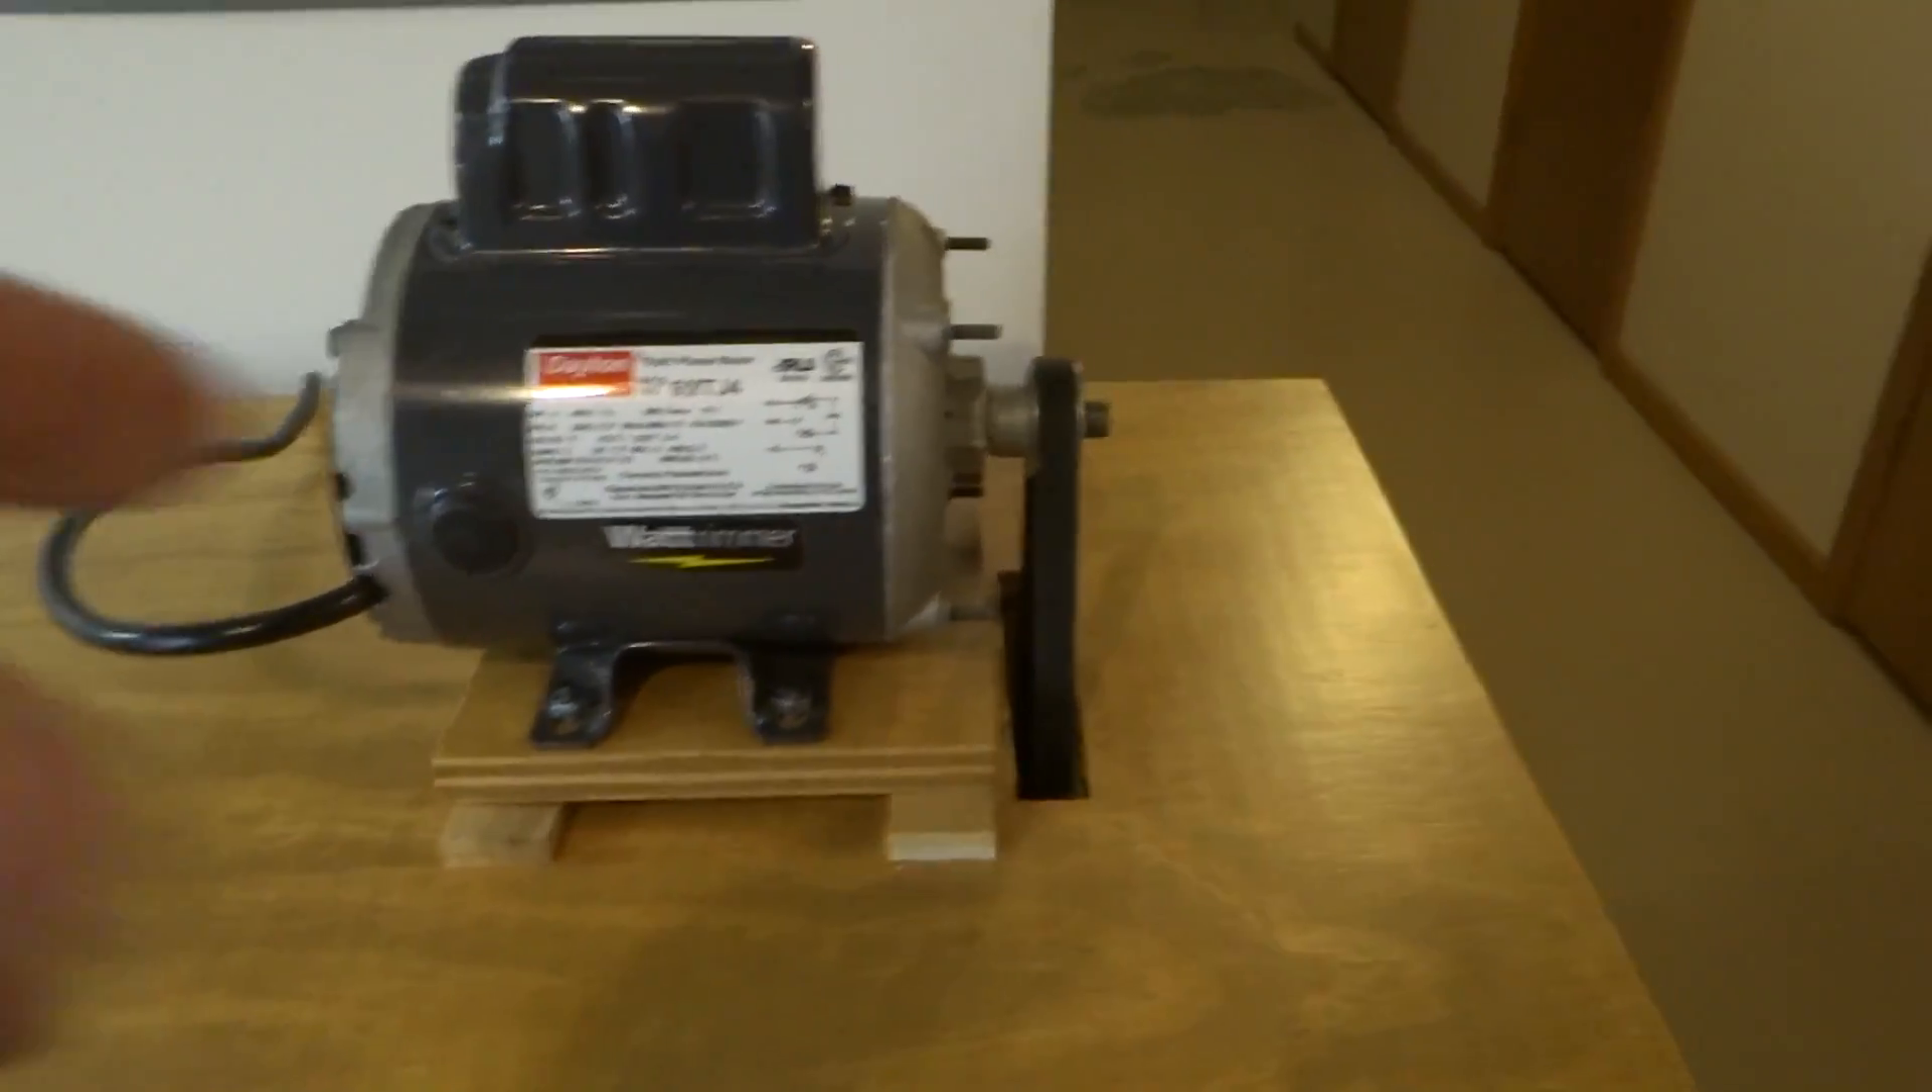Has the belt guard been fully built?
No.